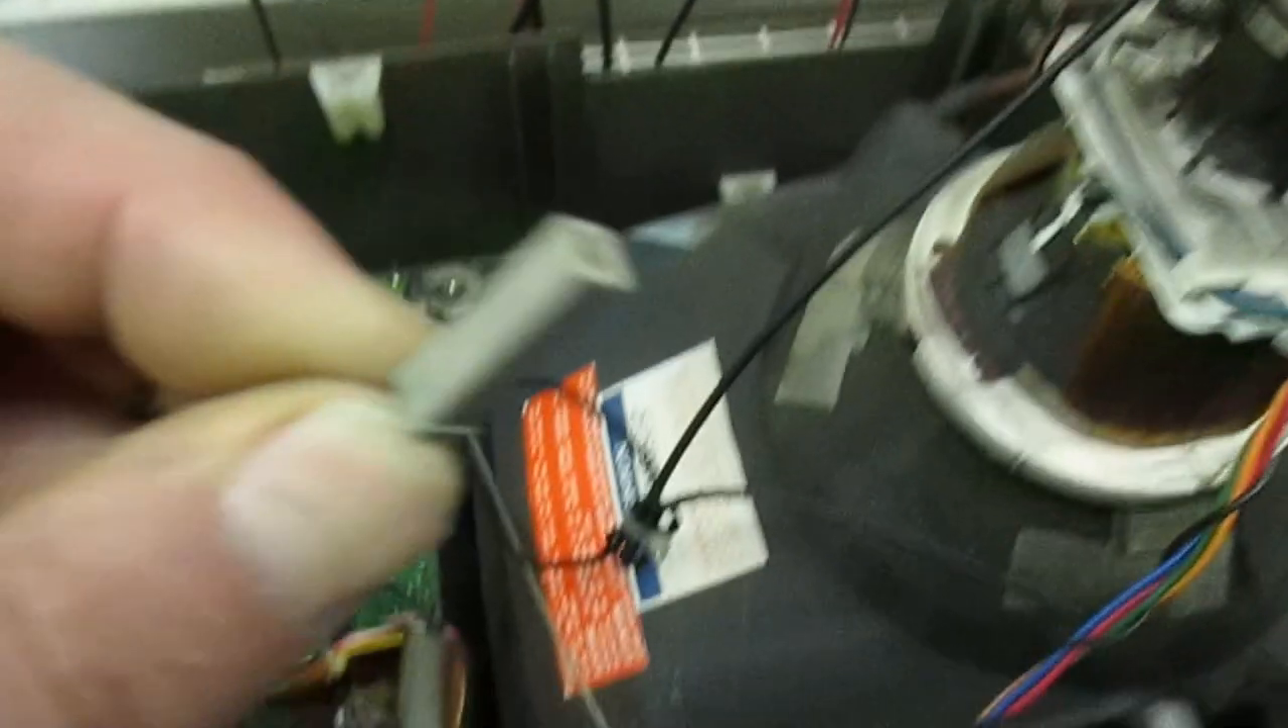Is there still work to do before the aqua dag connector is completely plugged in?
Yes.